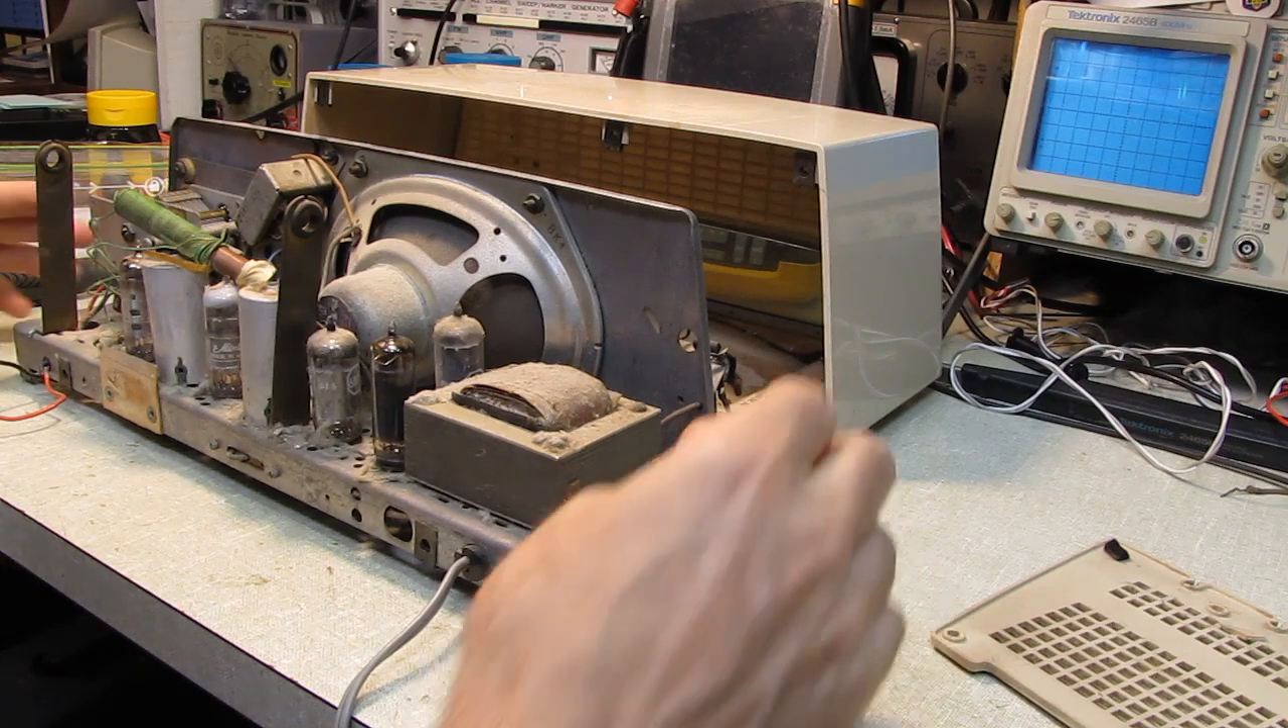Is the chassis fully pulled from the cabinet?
Yes.